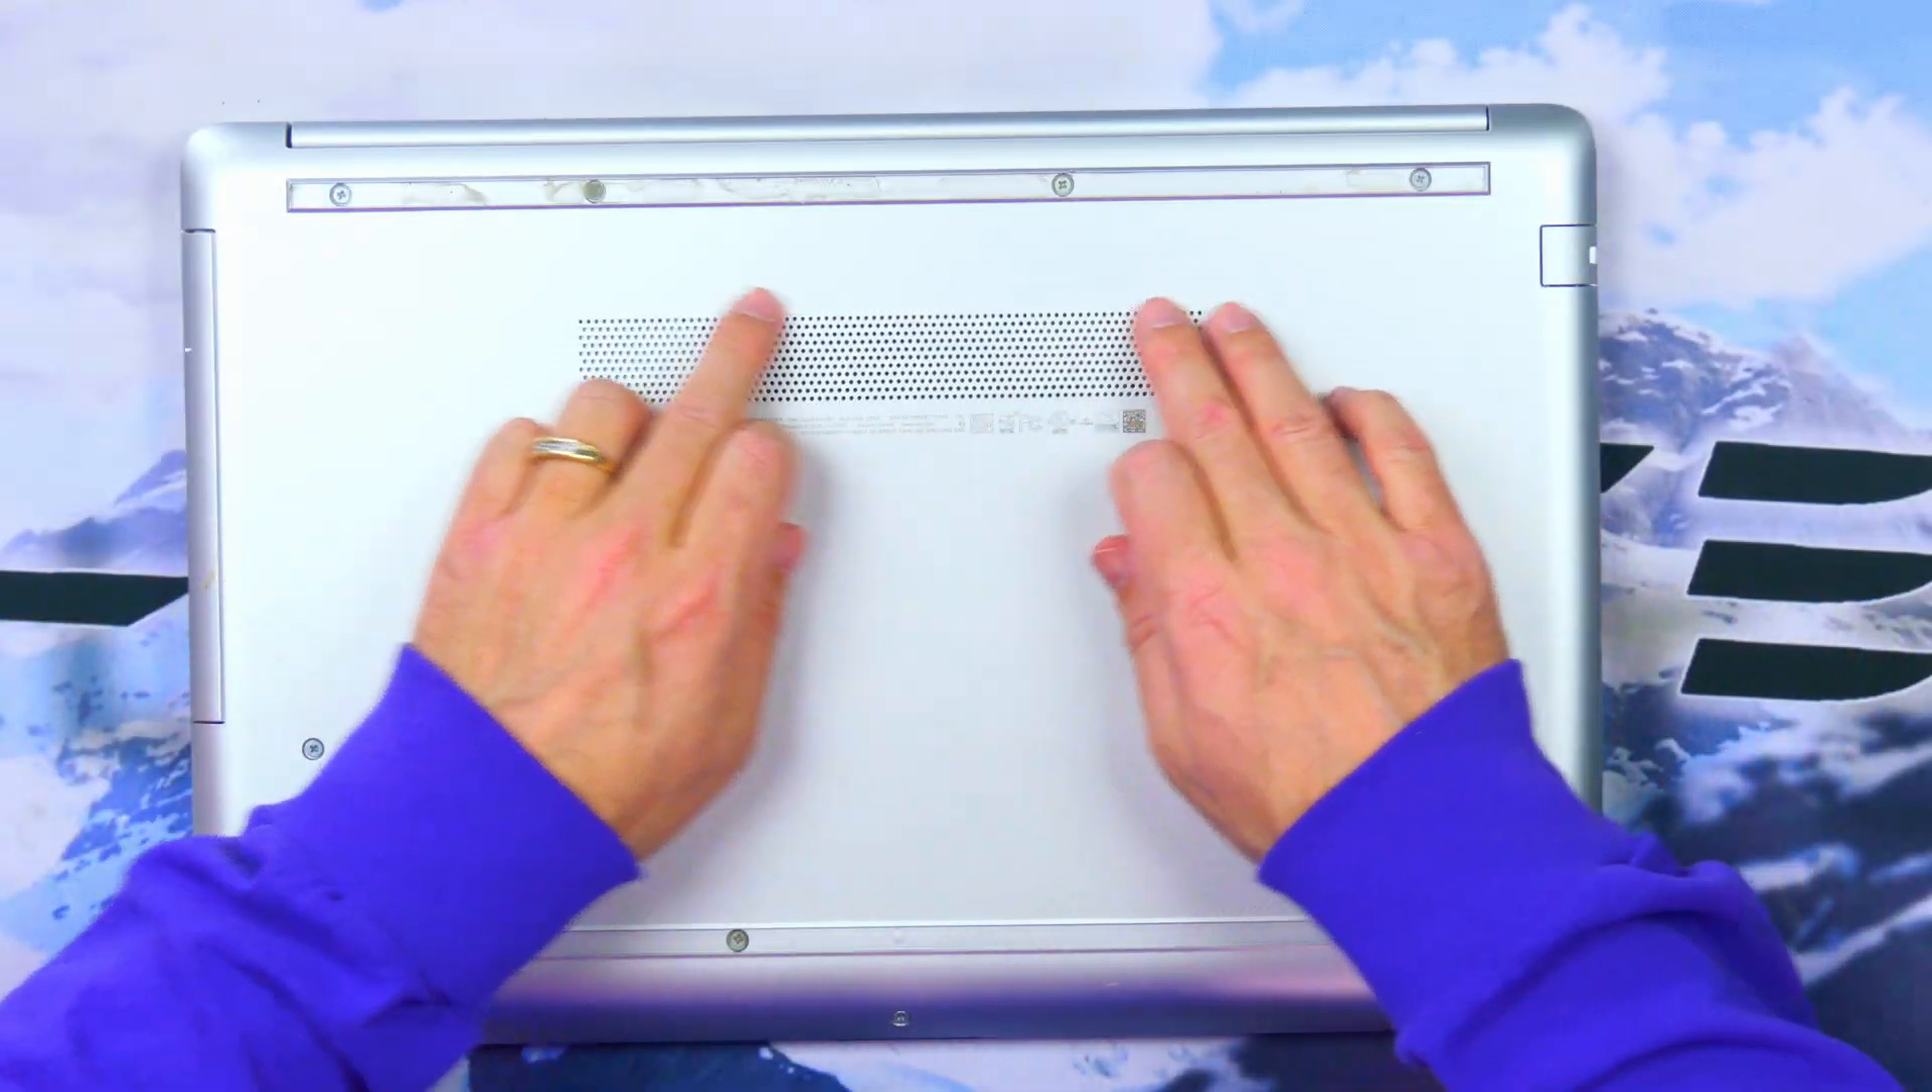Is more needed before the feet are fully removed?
No.